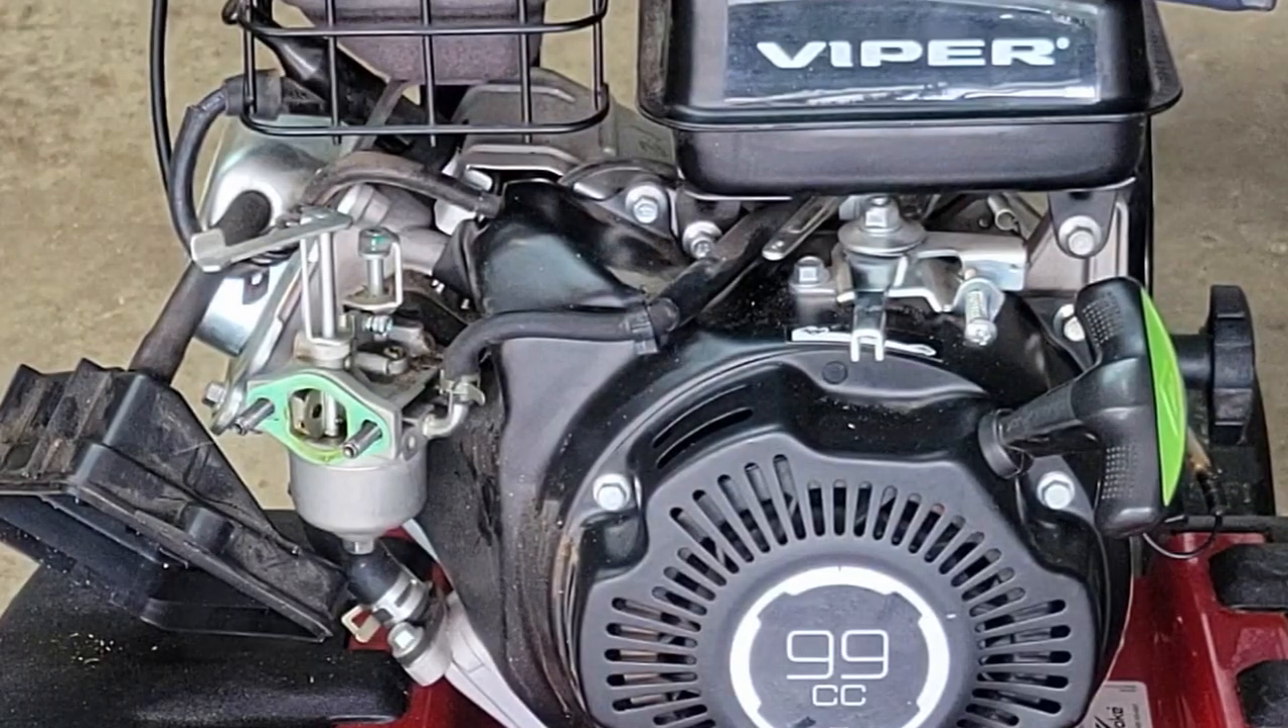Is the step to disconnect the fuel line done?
No.